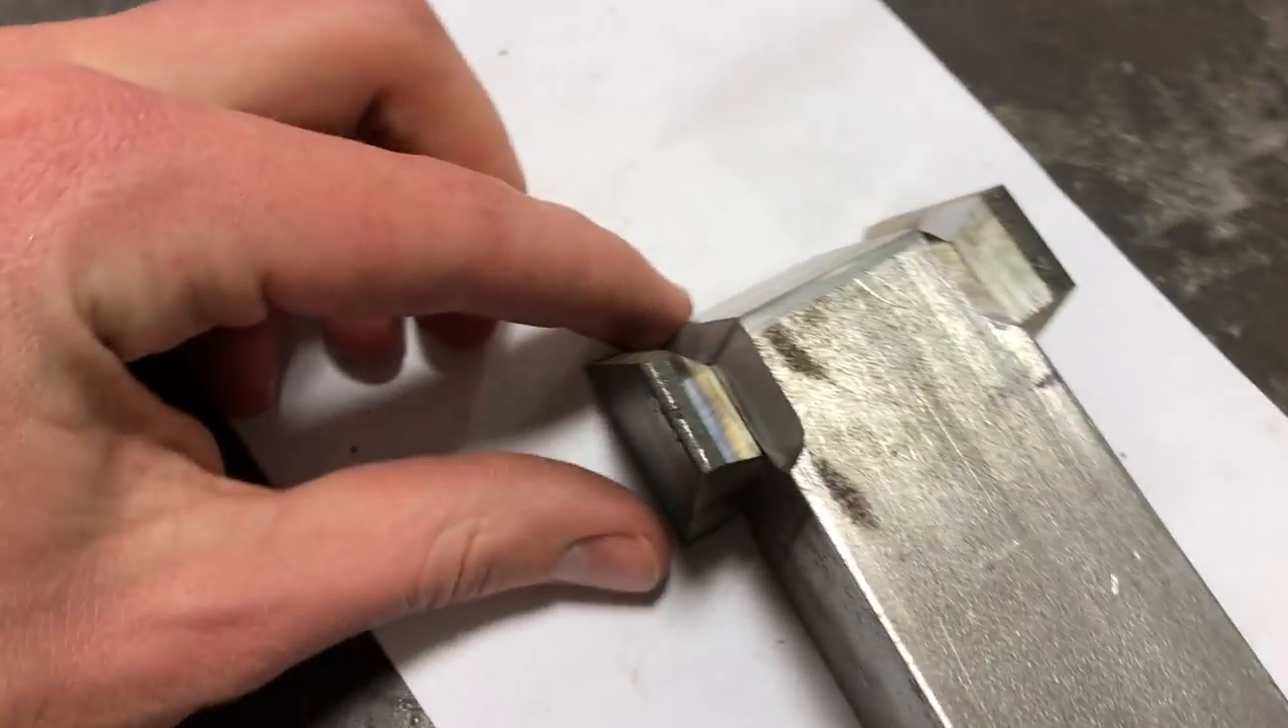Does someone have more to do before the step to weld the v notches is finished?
Yes.